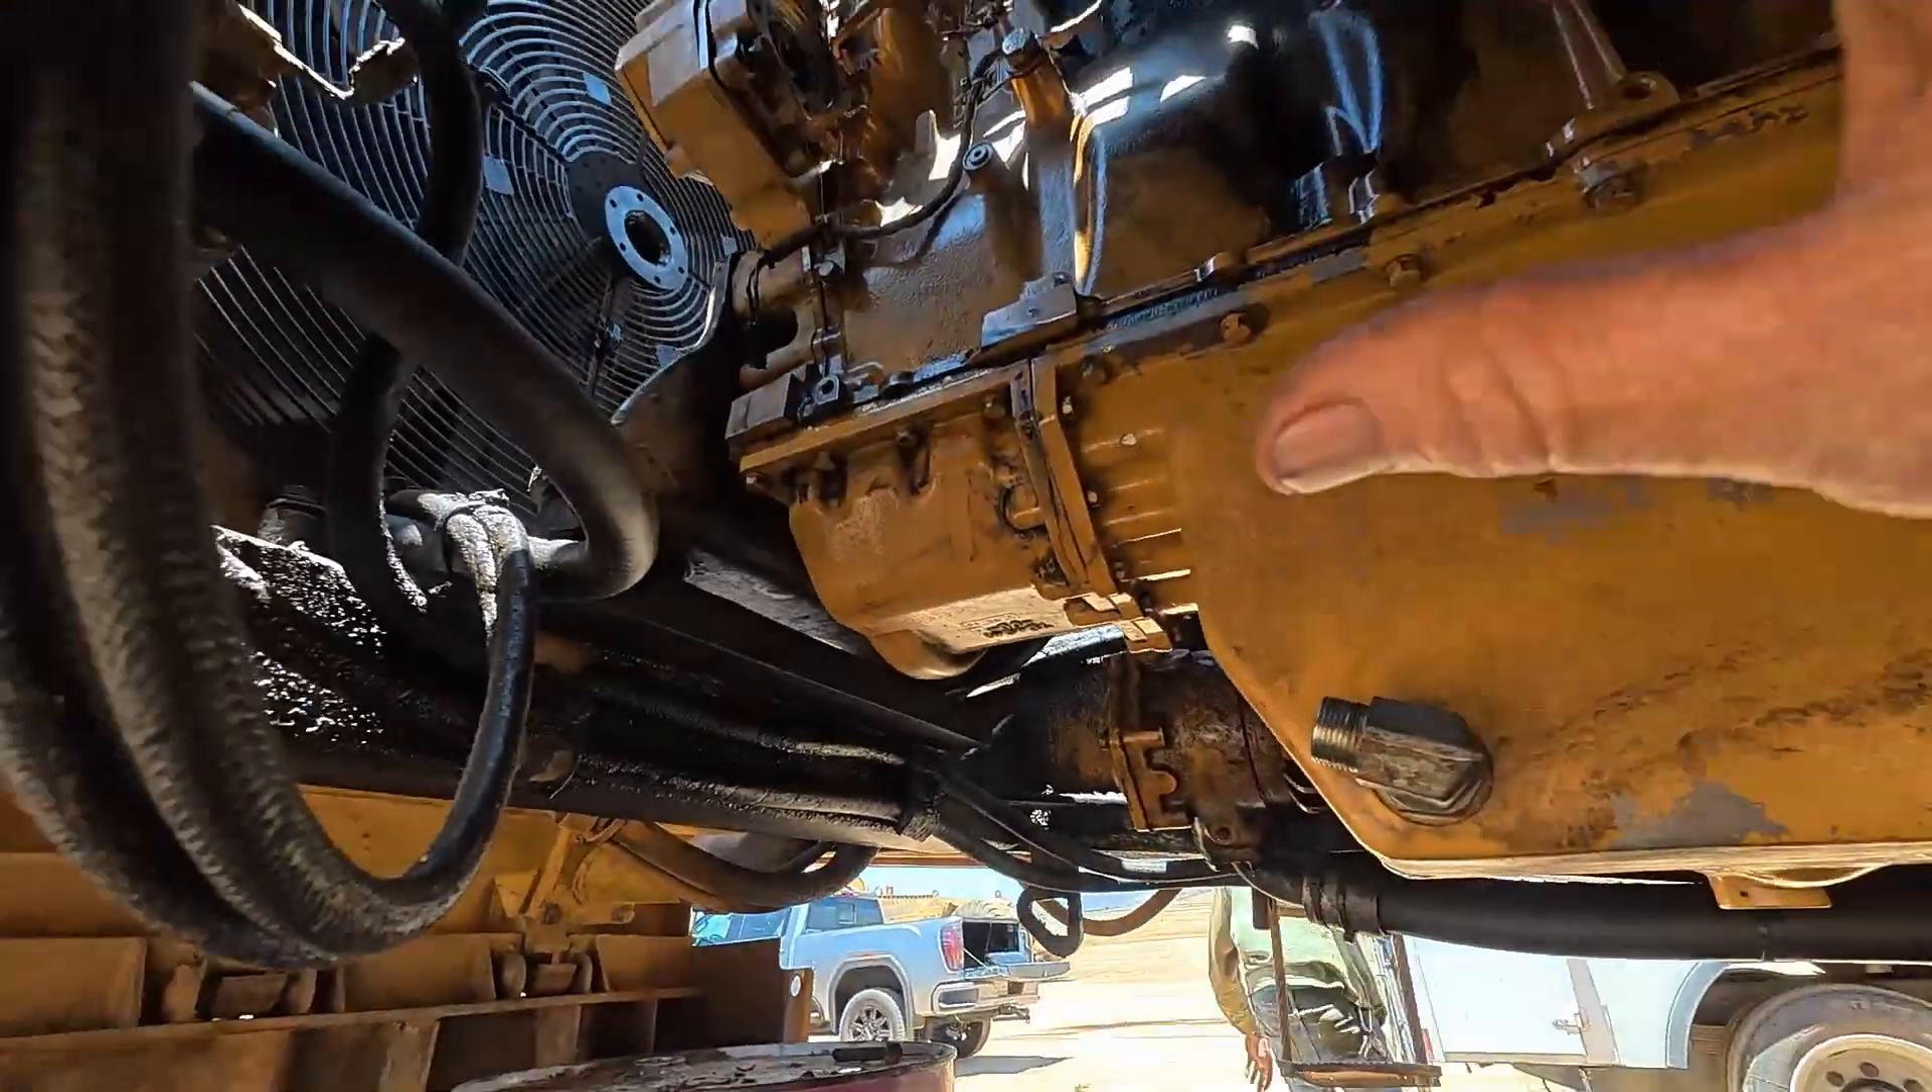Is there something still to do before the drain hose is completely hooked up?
Yes.